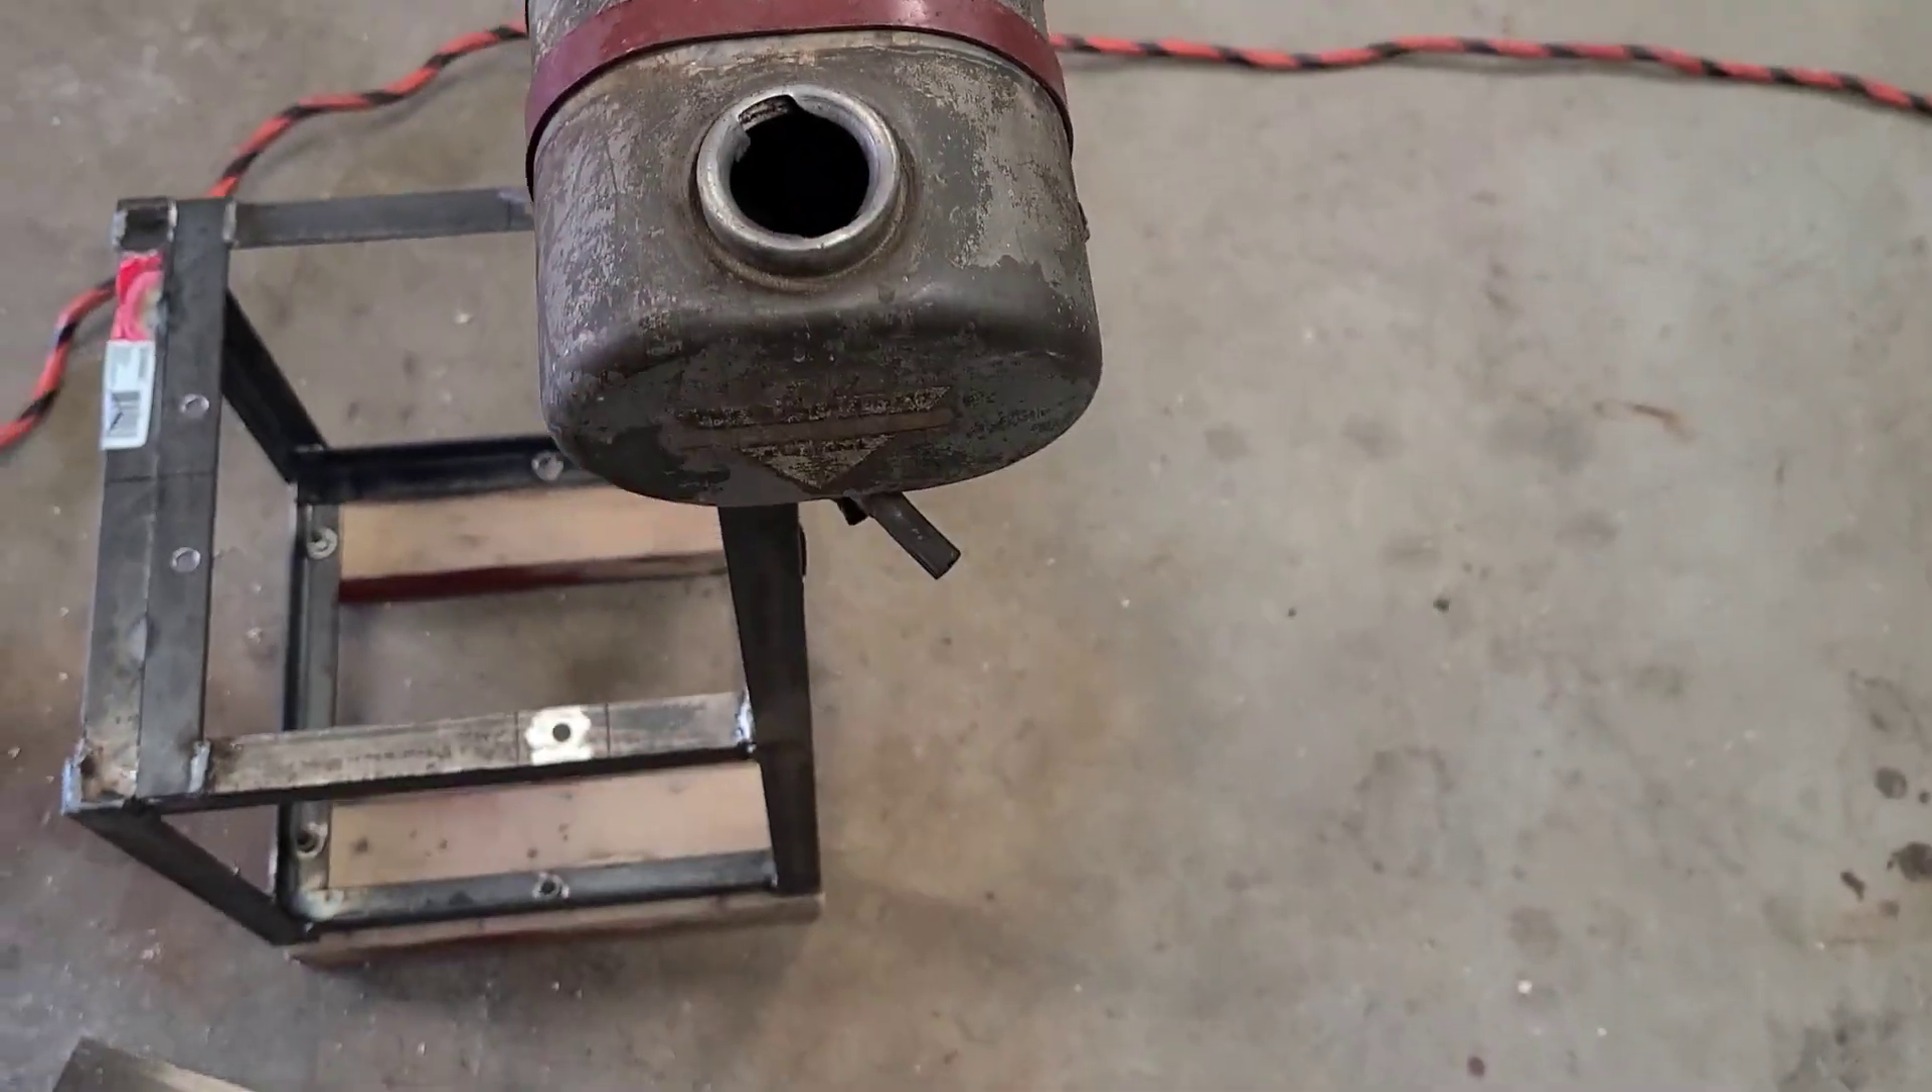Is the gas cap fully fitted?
No.